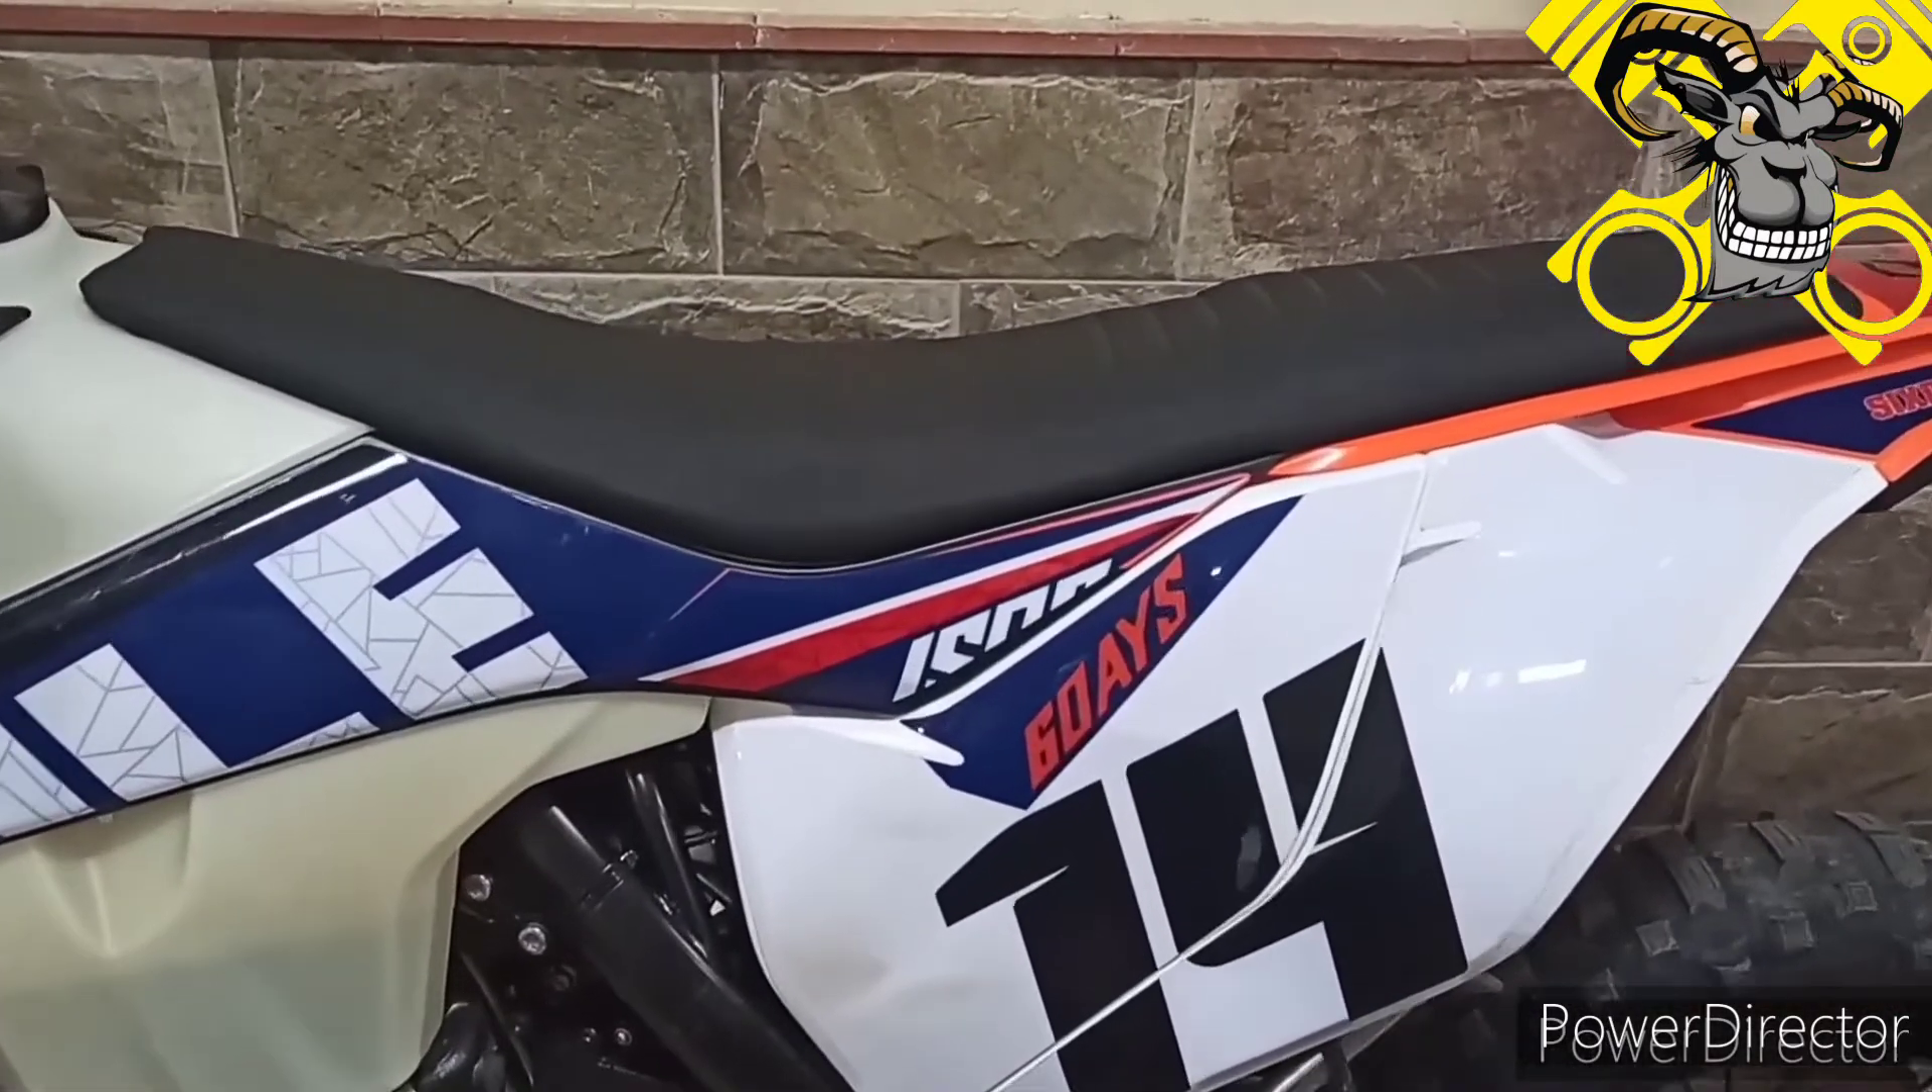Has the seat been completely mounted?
Yes.